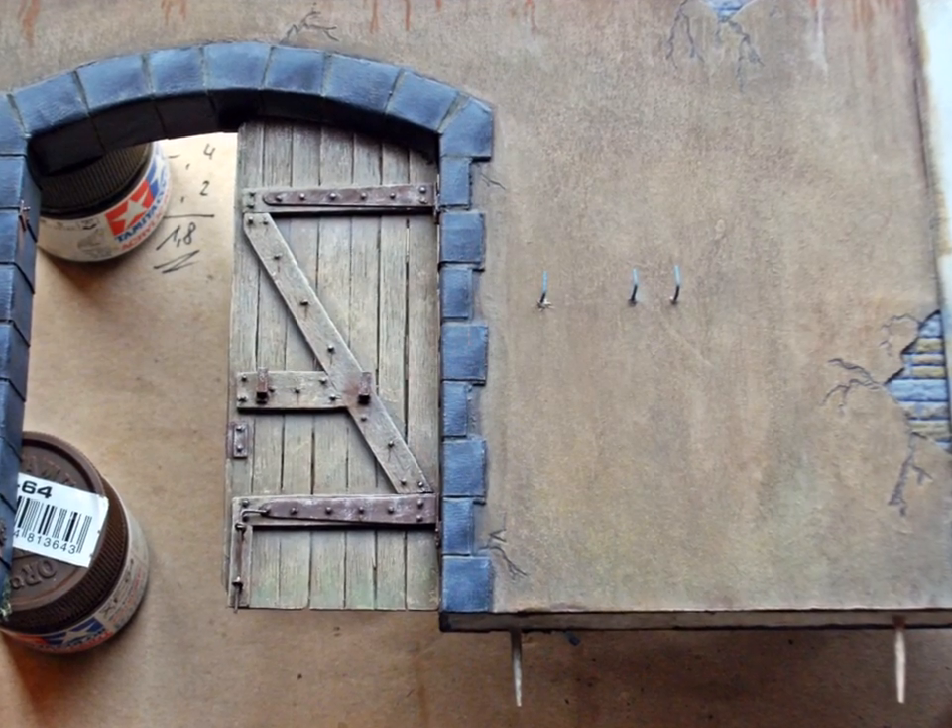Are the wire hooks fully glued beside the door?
Yes.